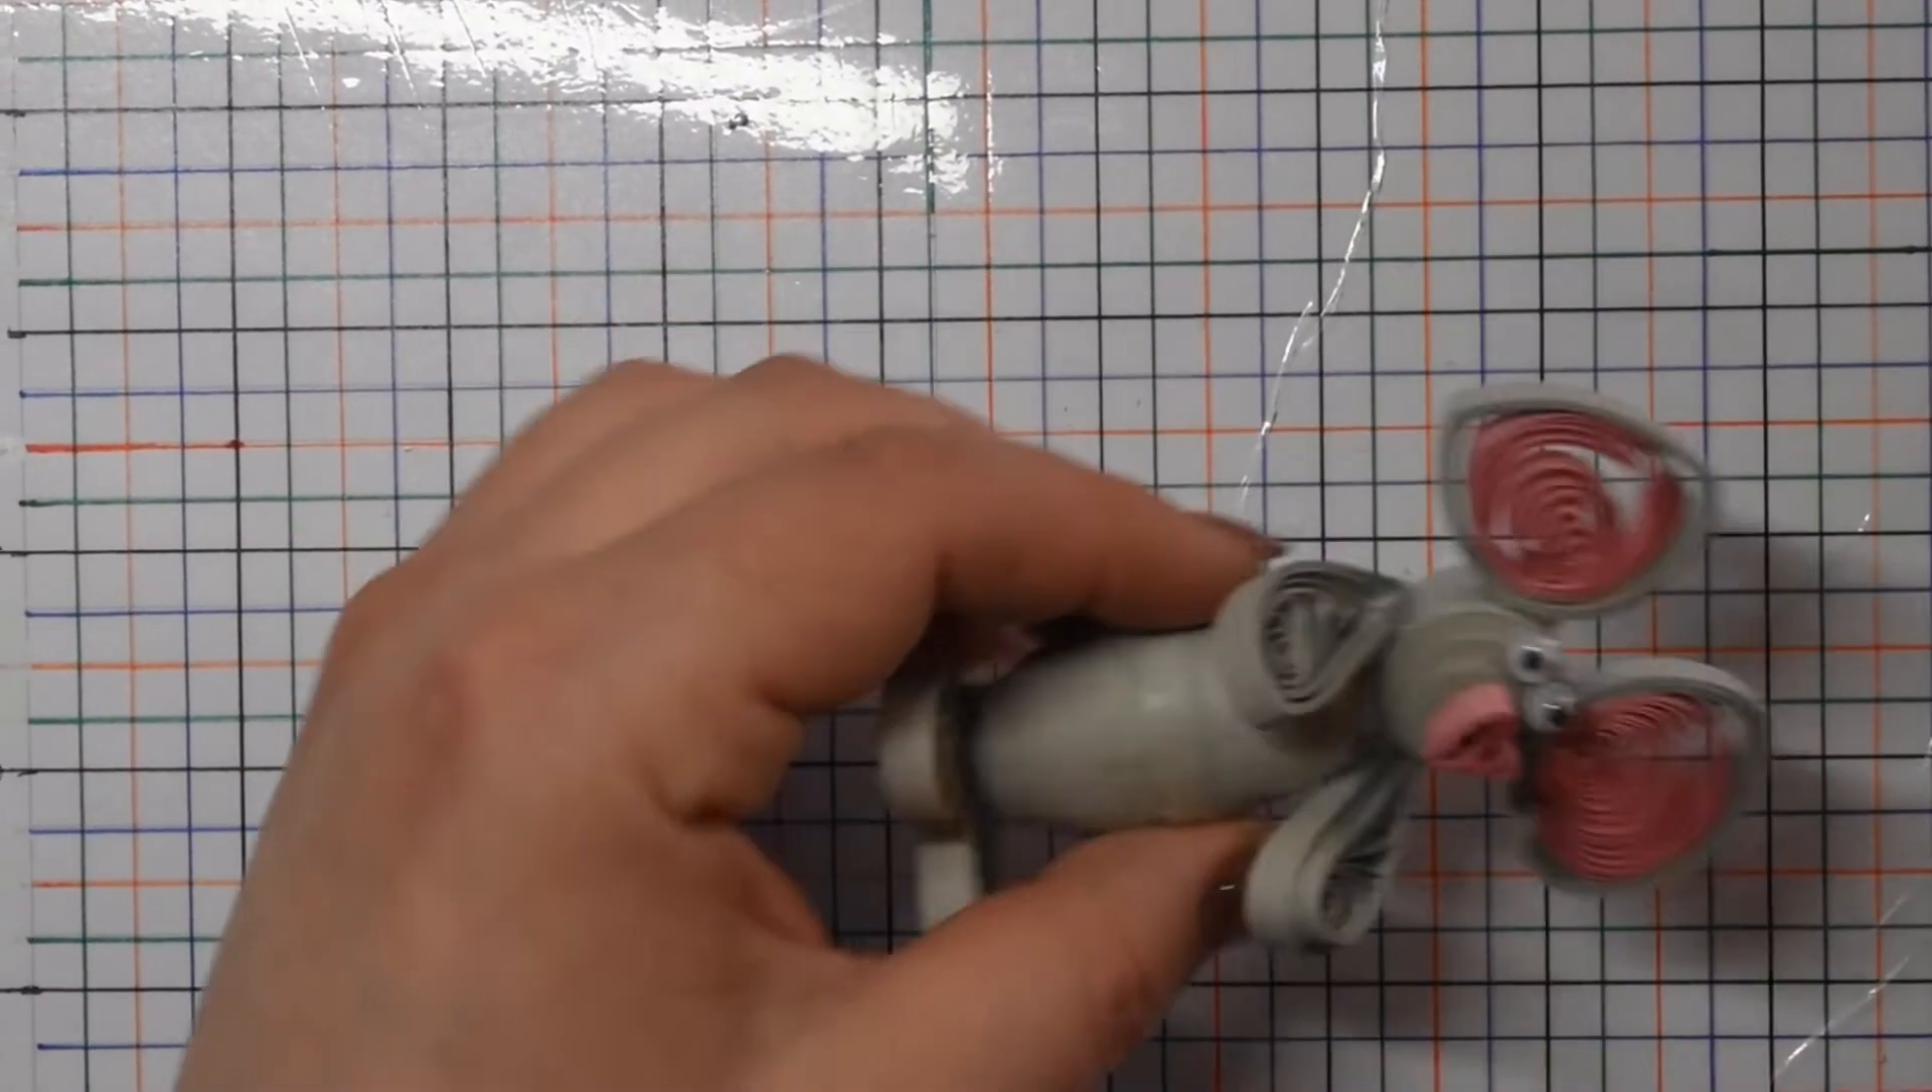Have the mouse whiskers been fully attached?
No.